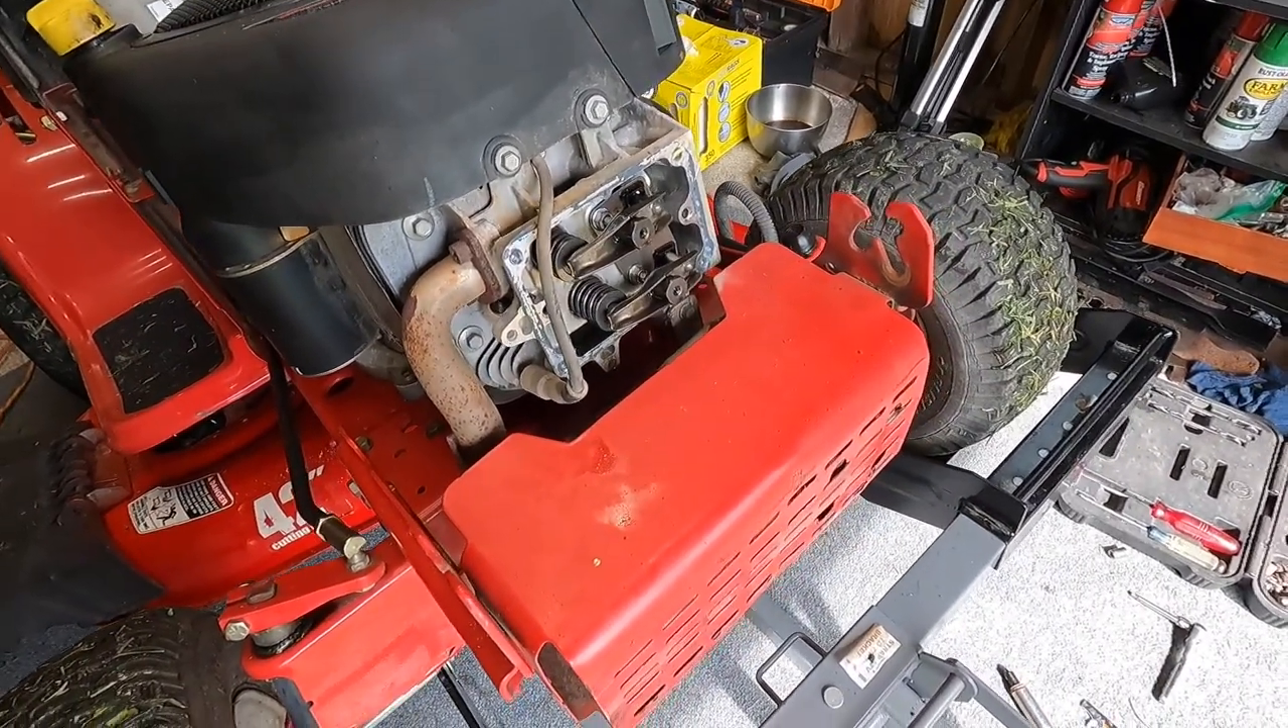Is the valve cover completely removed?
Yes.